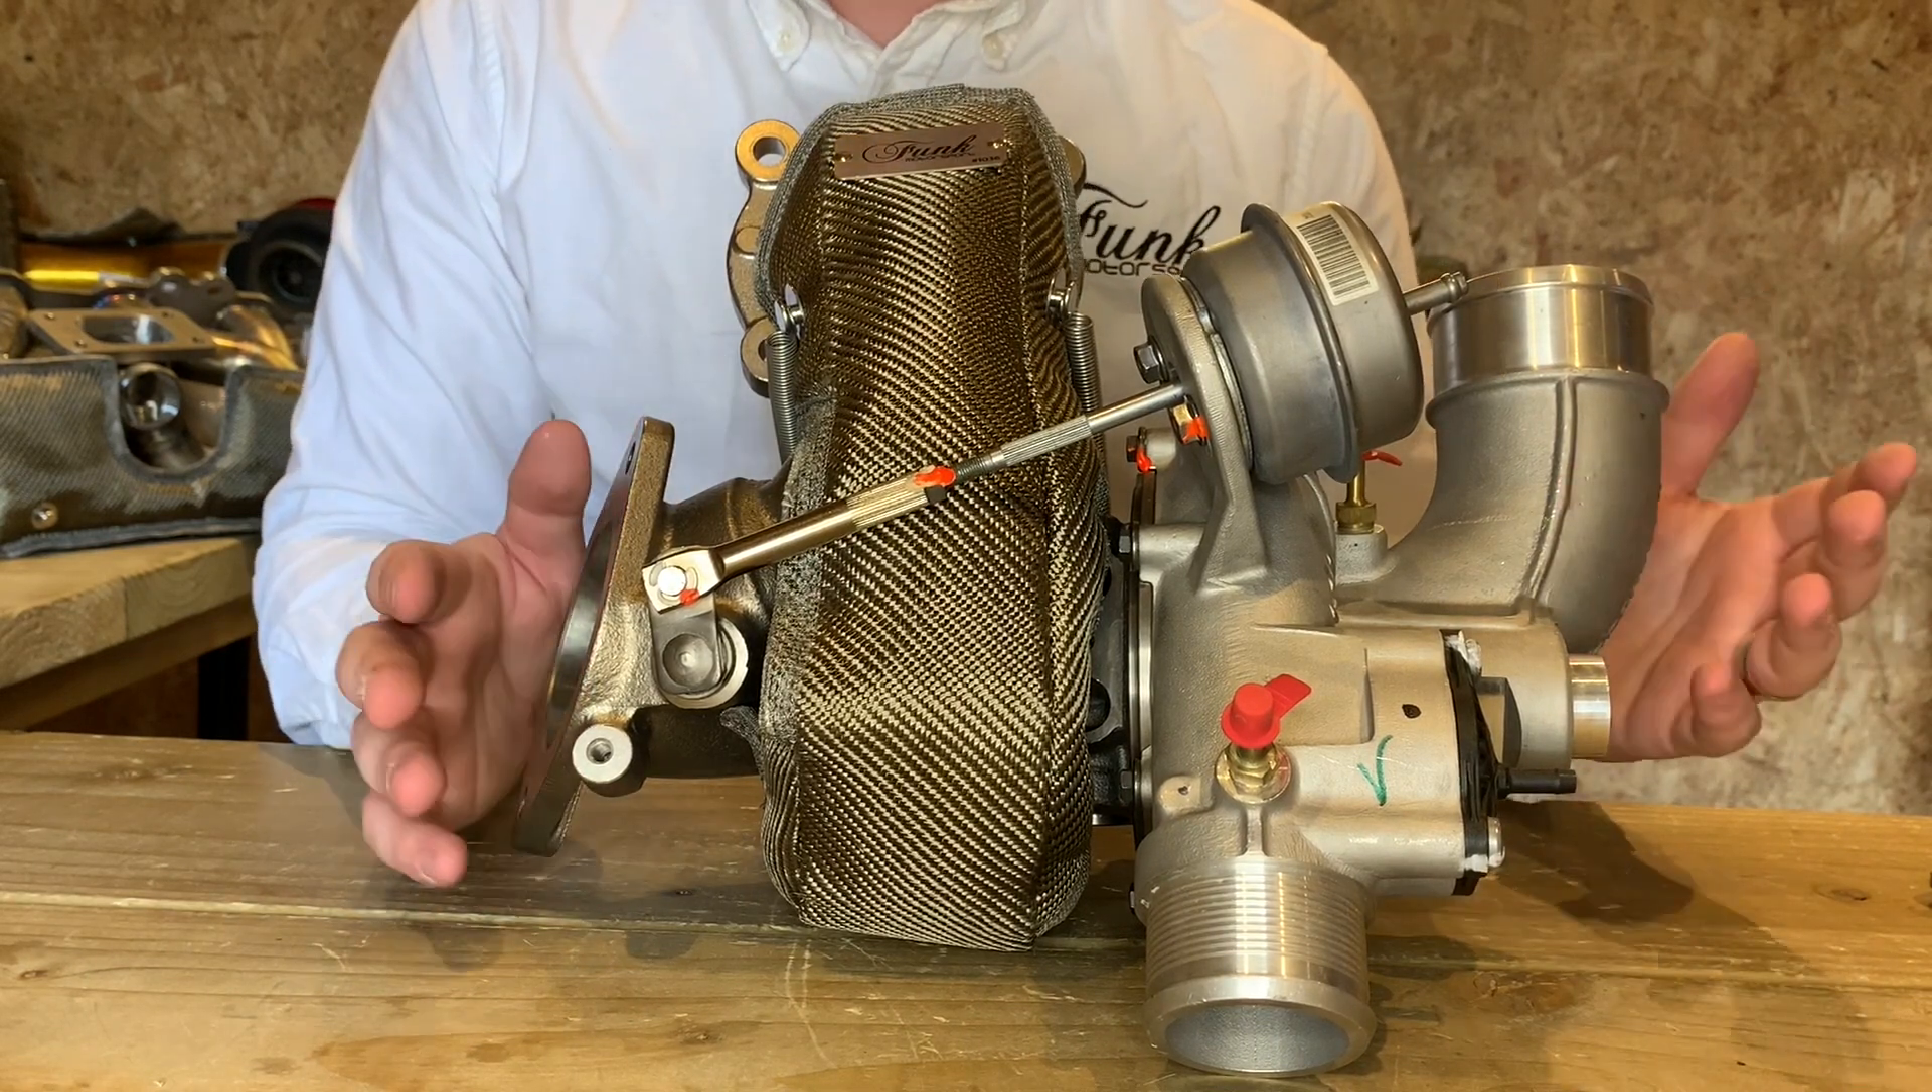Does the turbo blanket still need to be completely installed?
No.